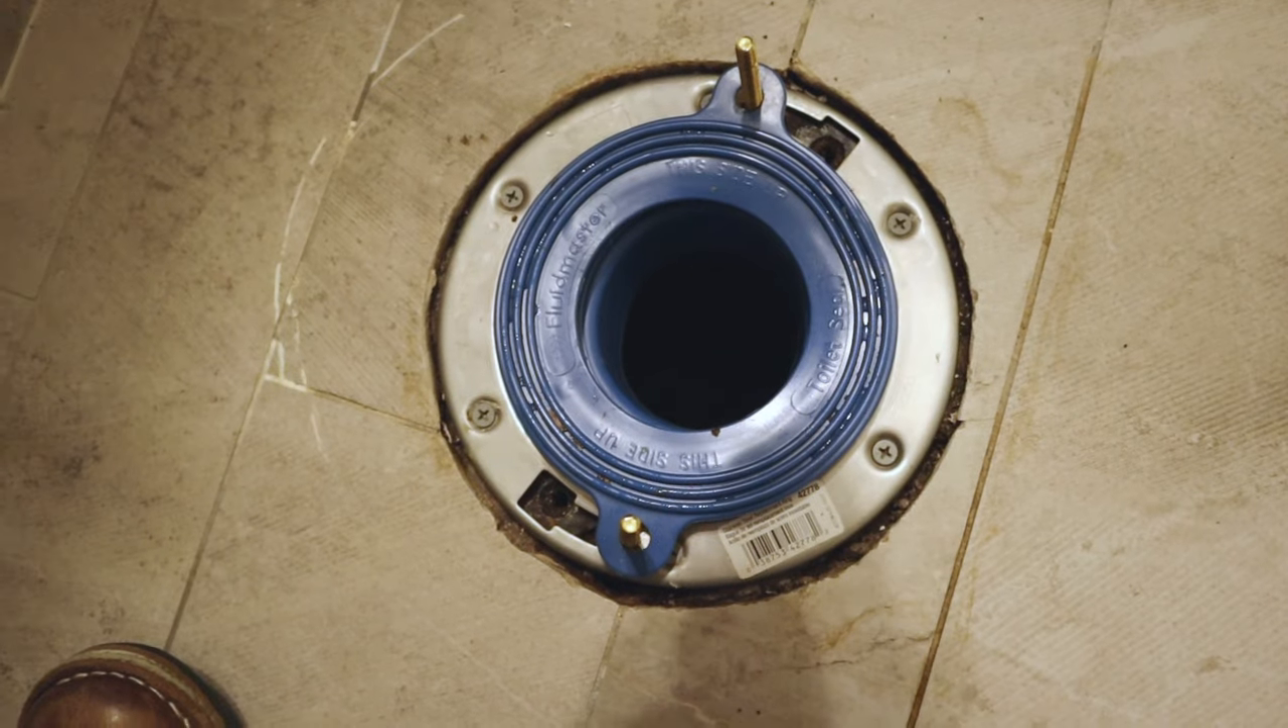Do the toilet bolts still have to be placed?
No.